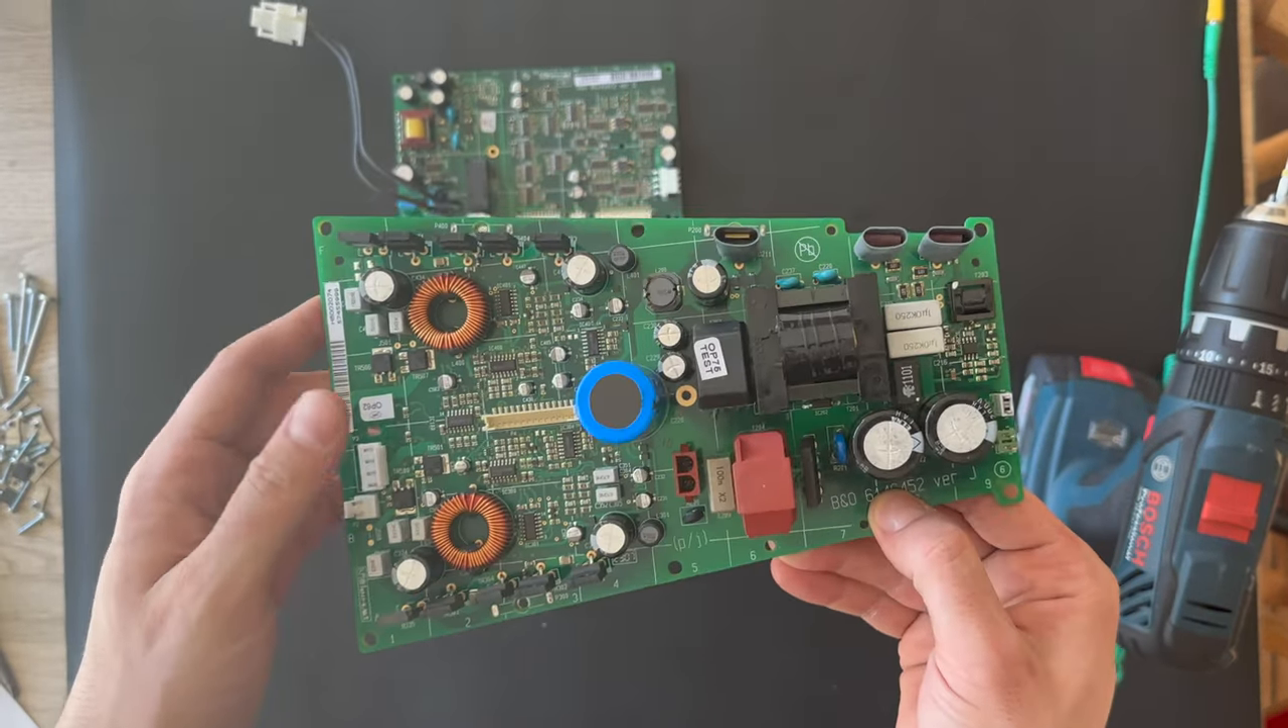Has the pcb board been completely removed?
Yes.